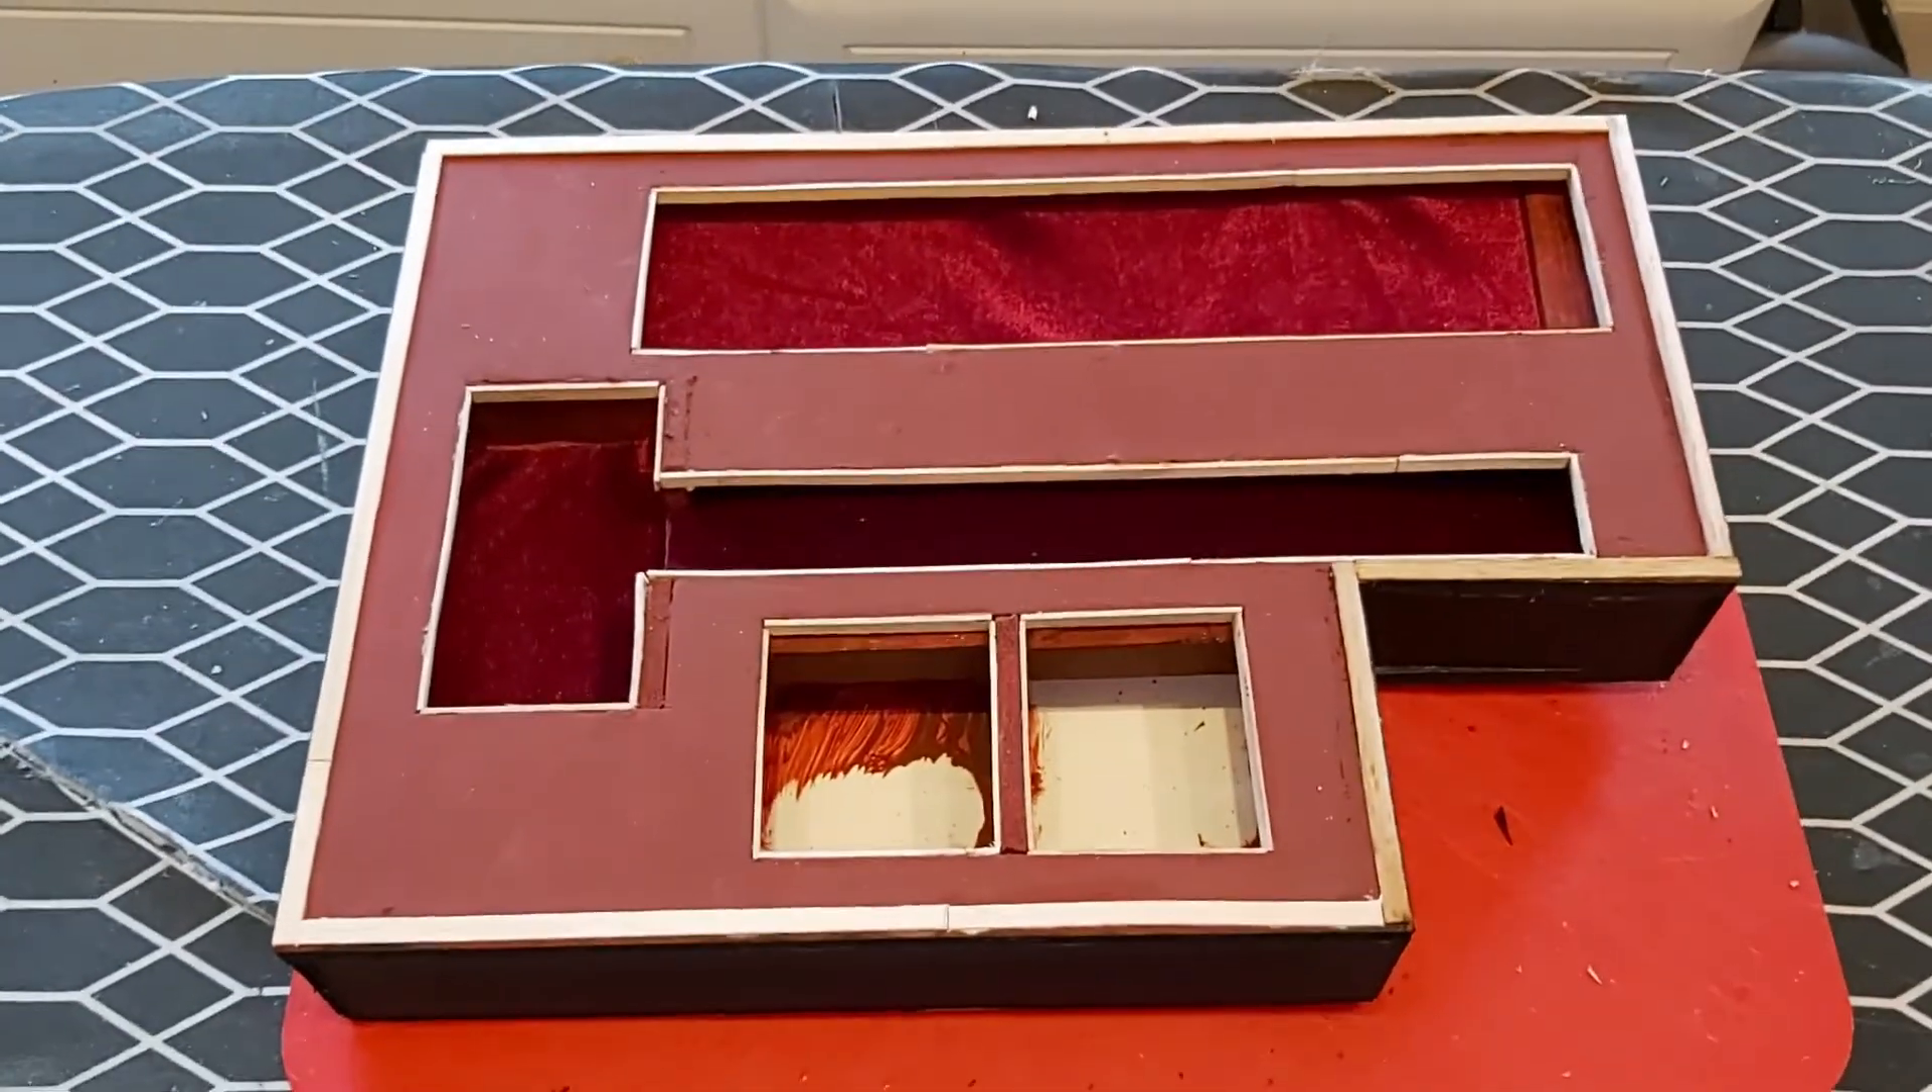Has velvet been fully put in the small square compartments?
No.